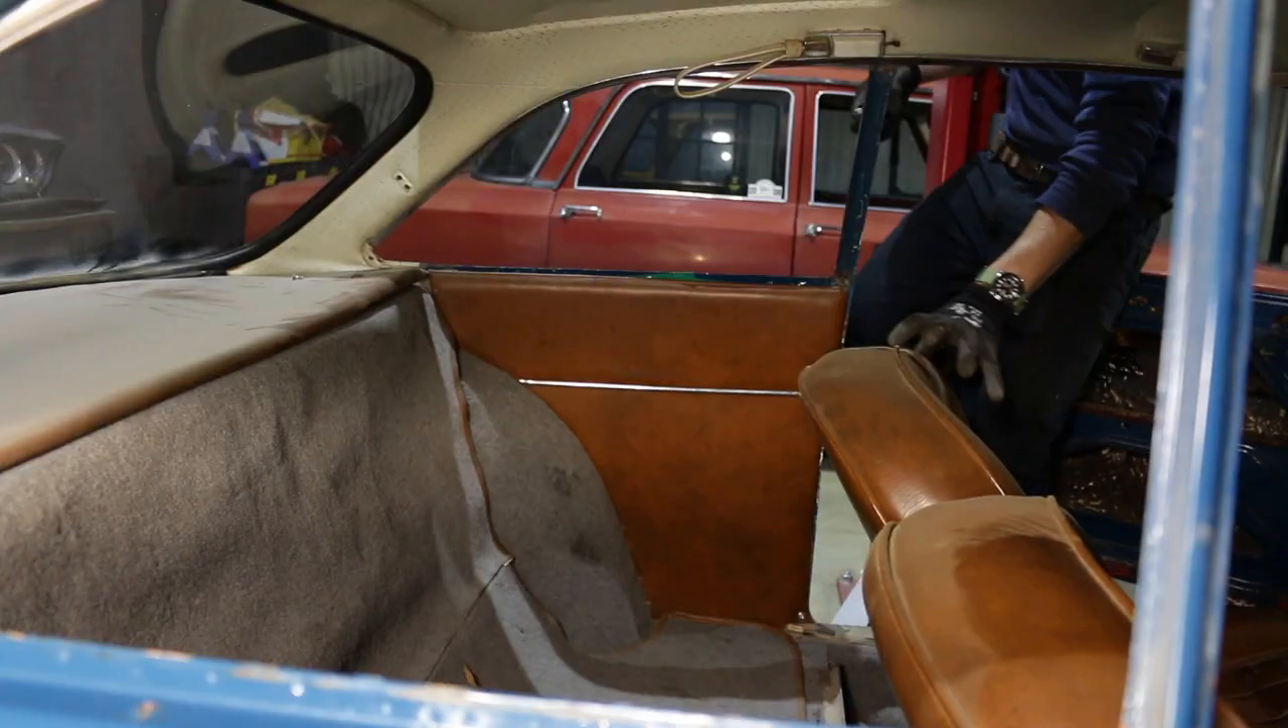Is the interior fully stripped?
No.